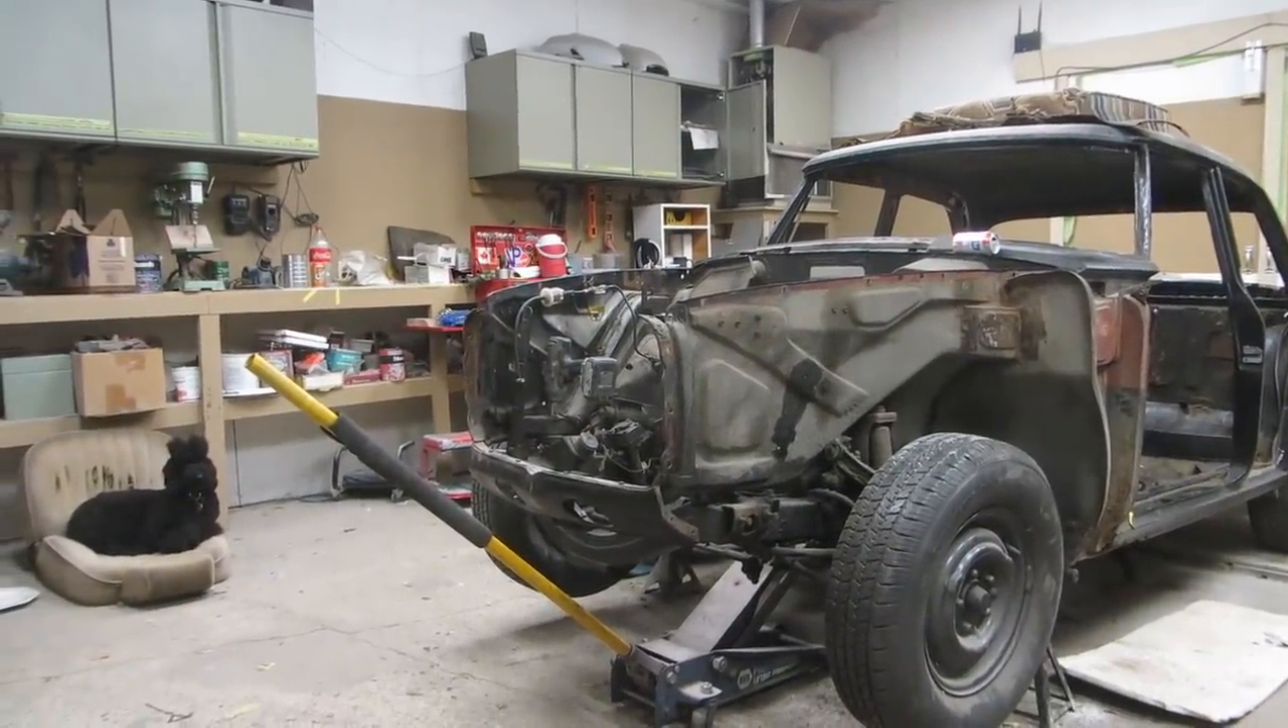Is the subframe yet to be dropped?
Yes.